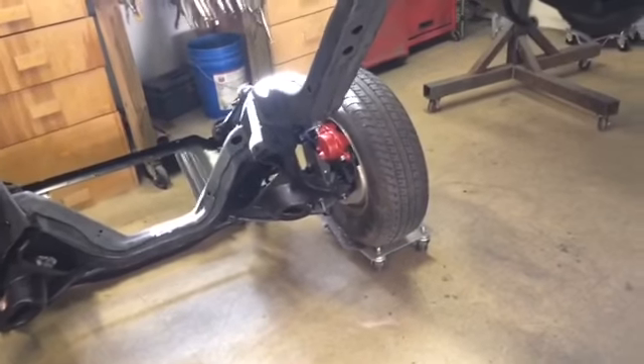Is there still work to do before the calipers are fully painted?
No.